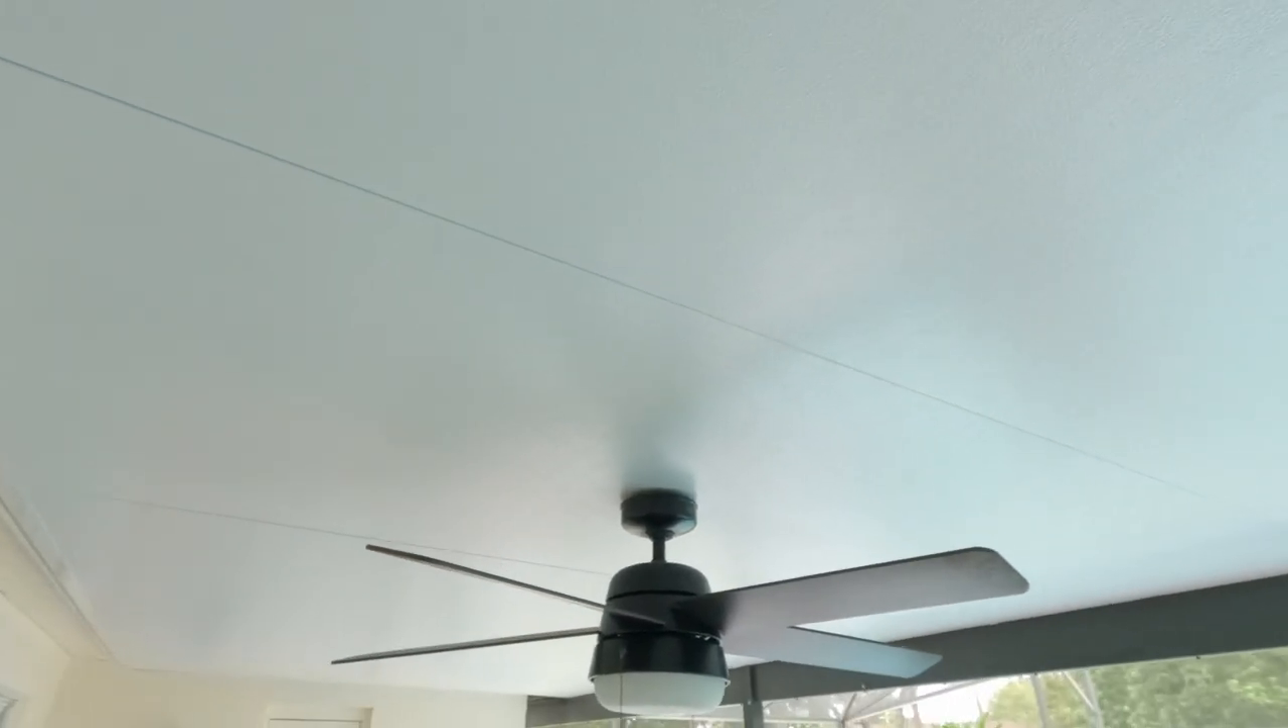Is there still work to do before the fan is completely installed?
No.